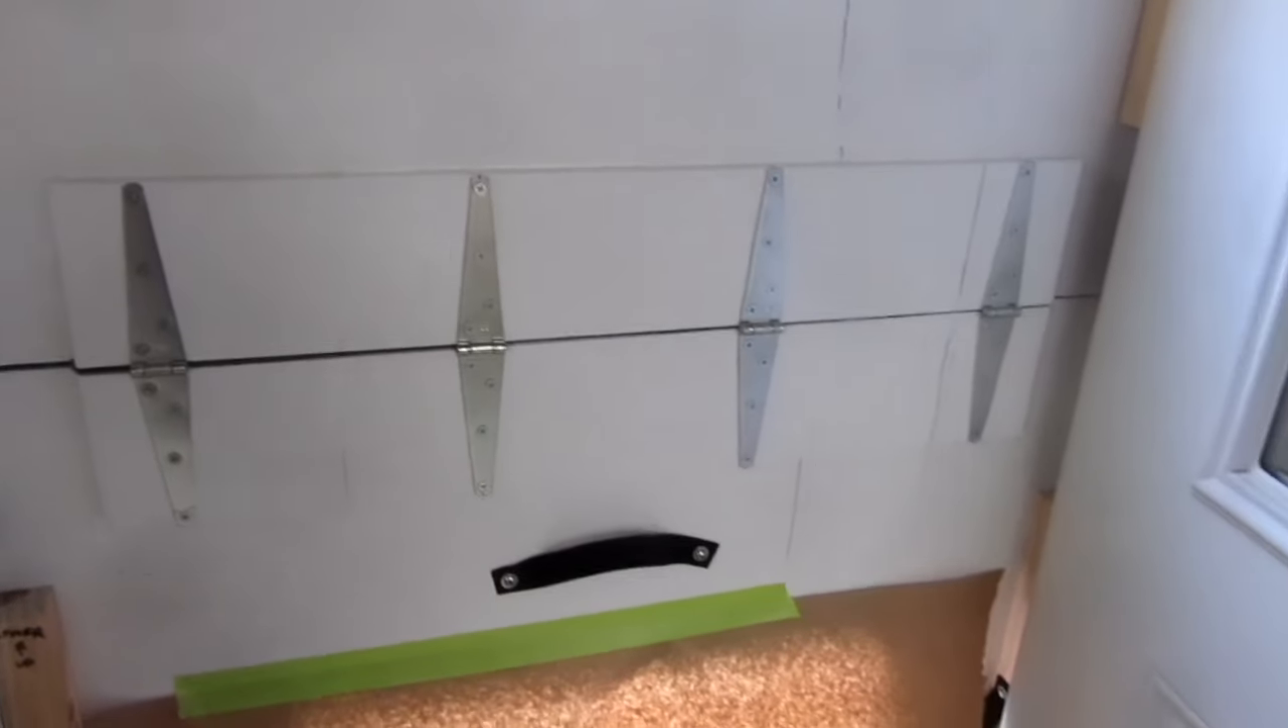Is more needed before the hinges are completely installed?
No.